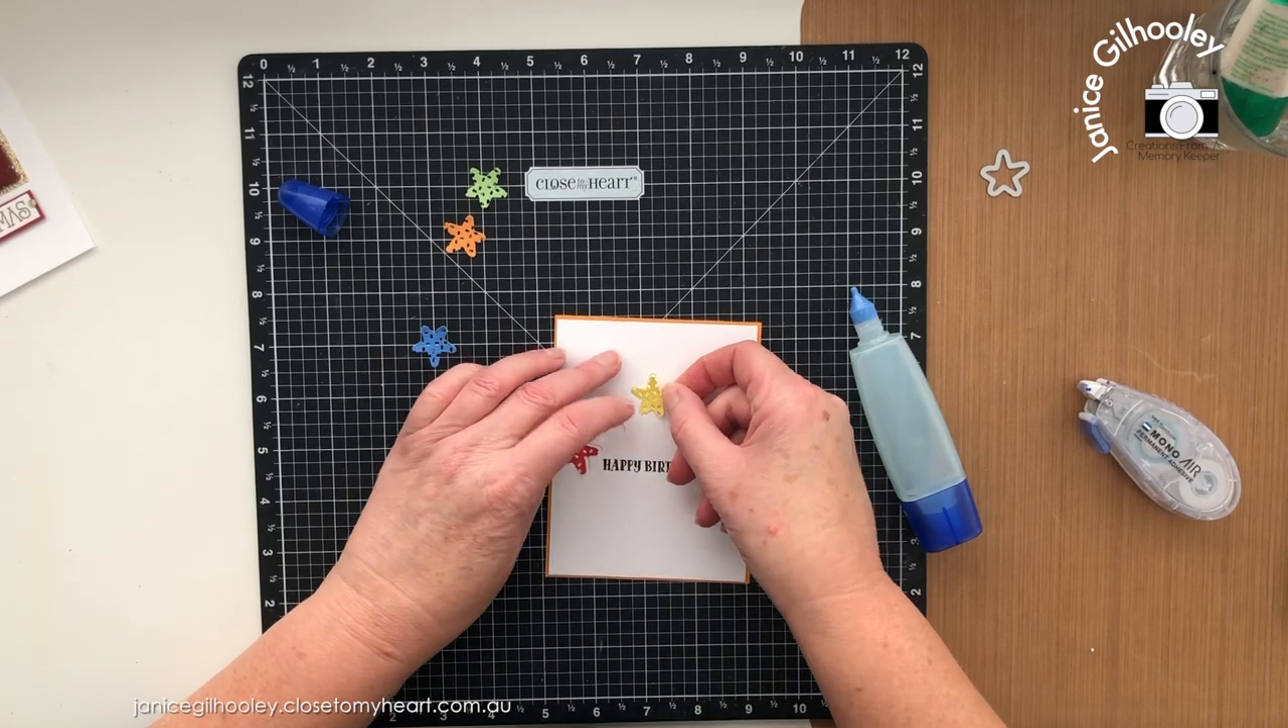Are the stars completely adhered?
No.